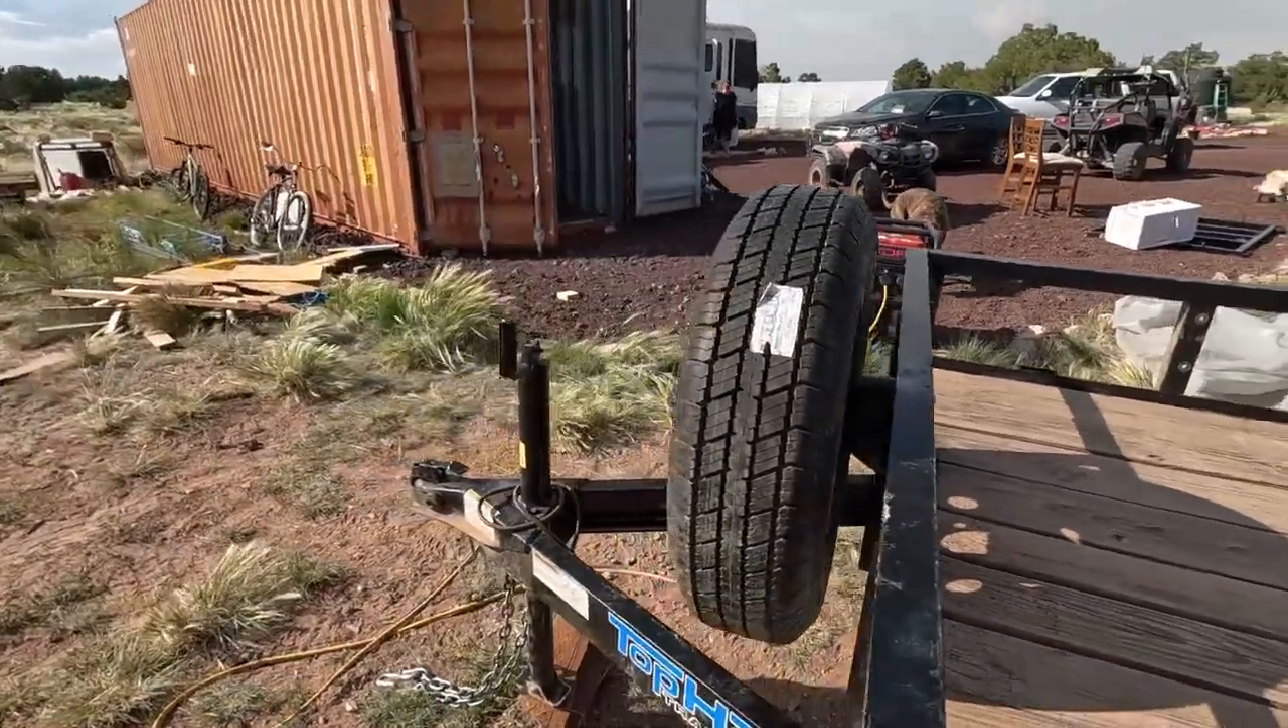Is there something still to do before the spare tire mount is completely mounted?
No.